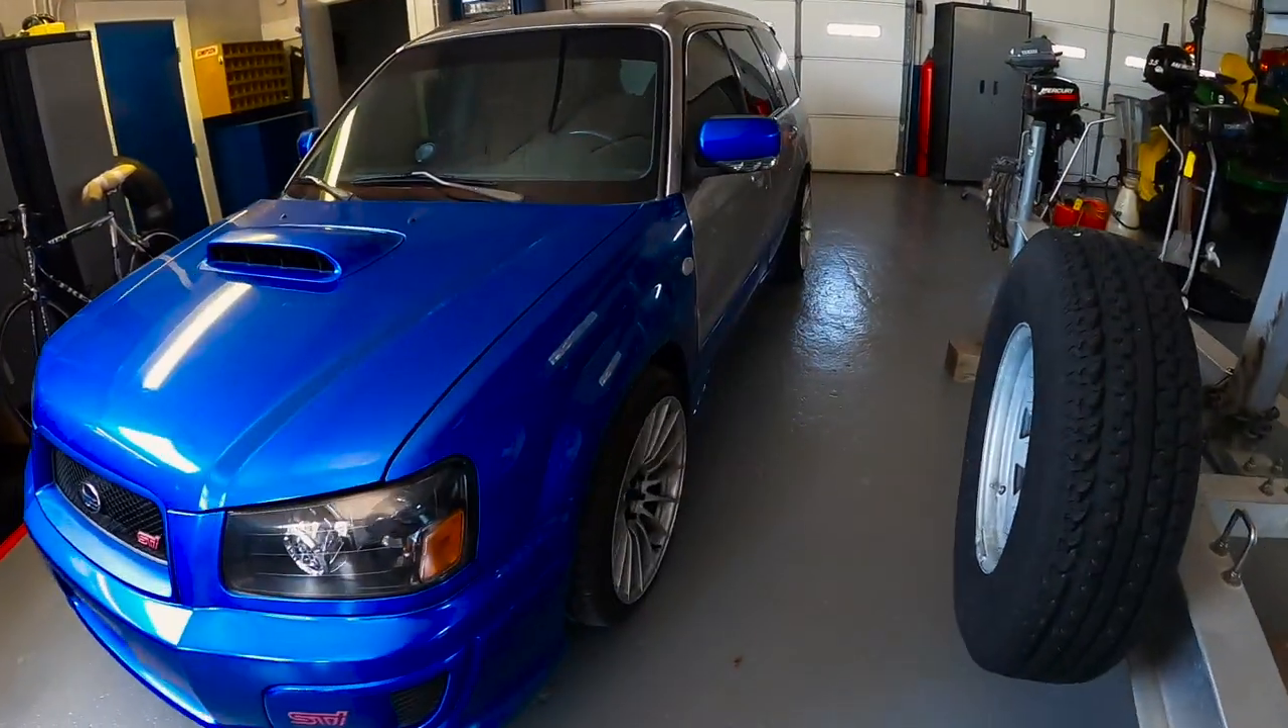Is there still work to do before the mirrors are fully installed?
No.